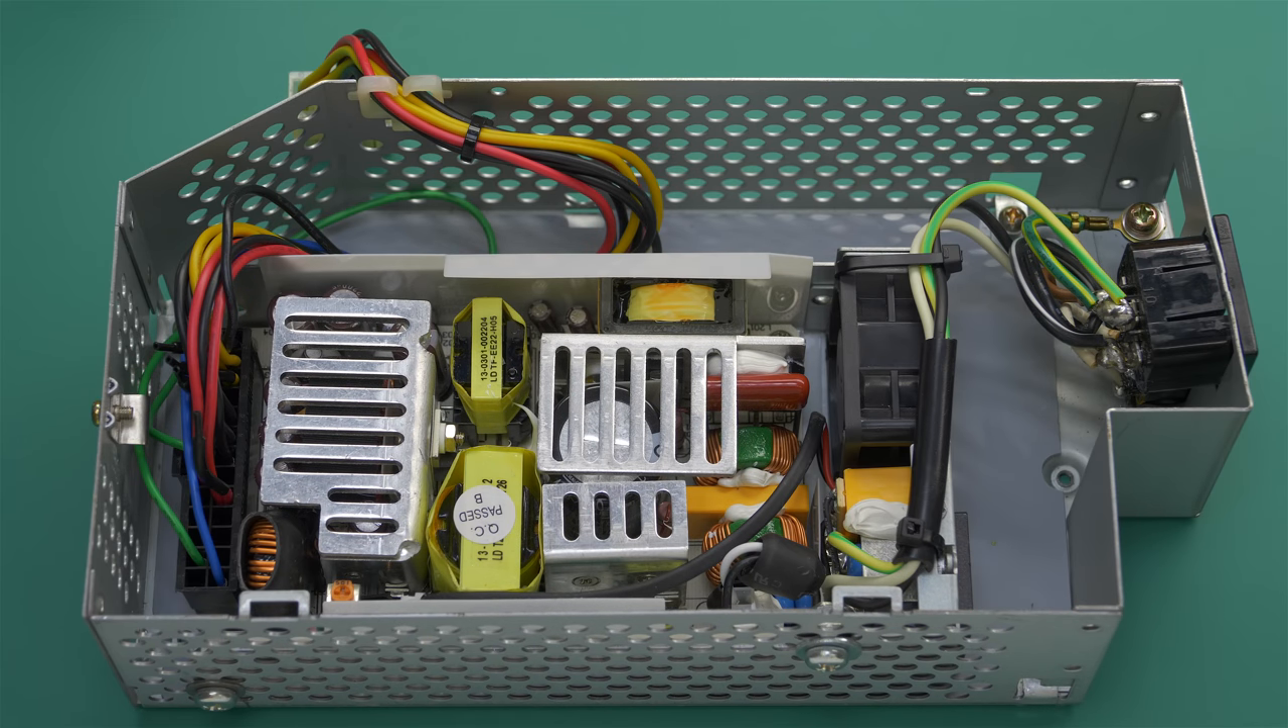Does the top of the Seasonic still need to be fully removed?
No.